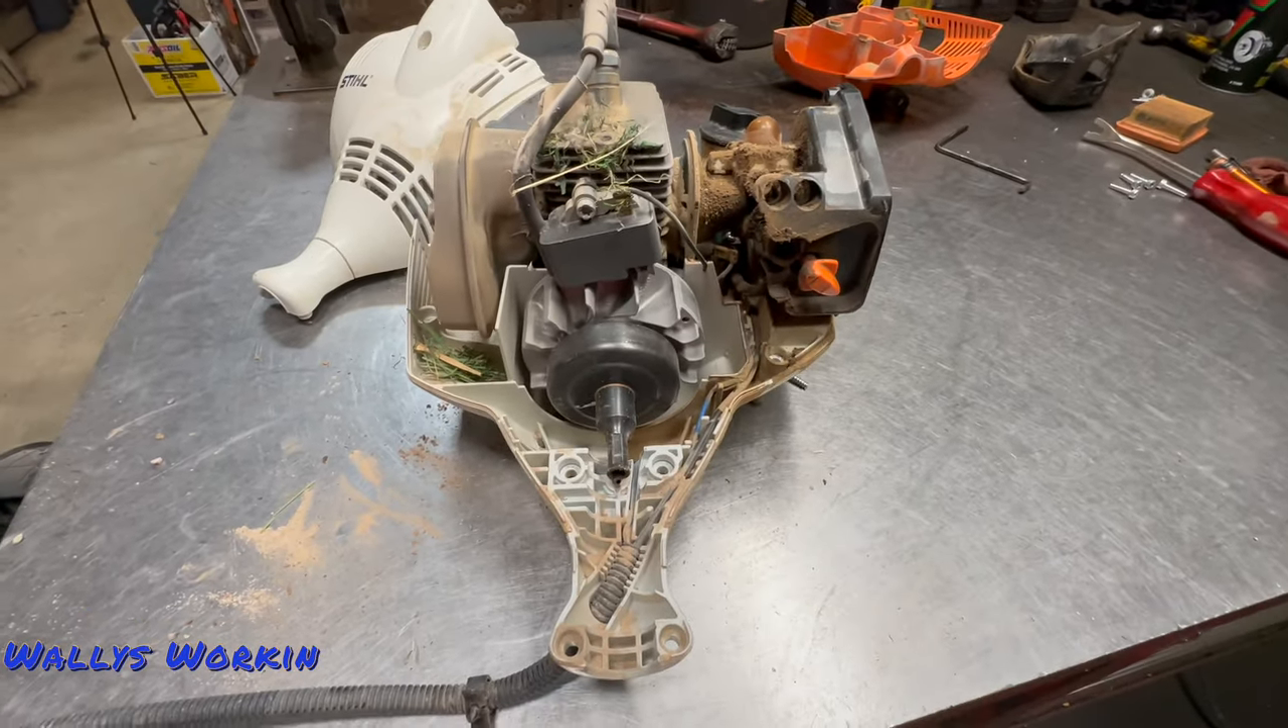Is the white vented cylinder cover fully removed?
Yes.